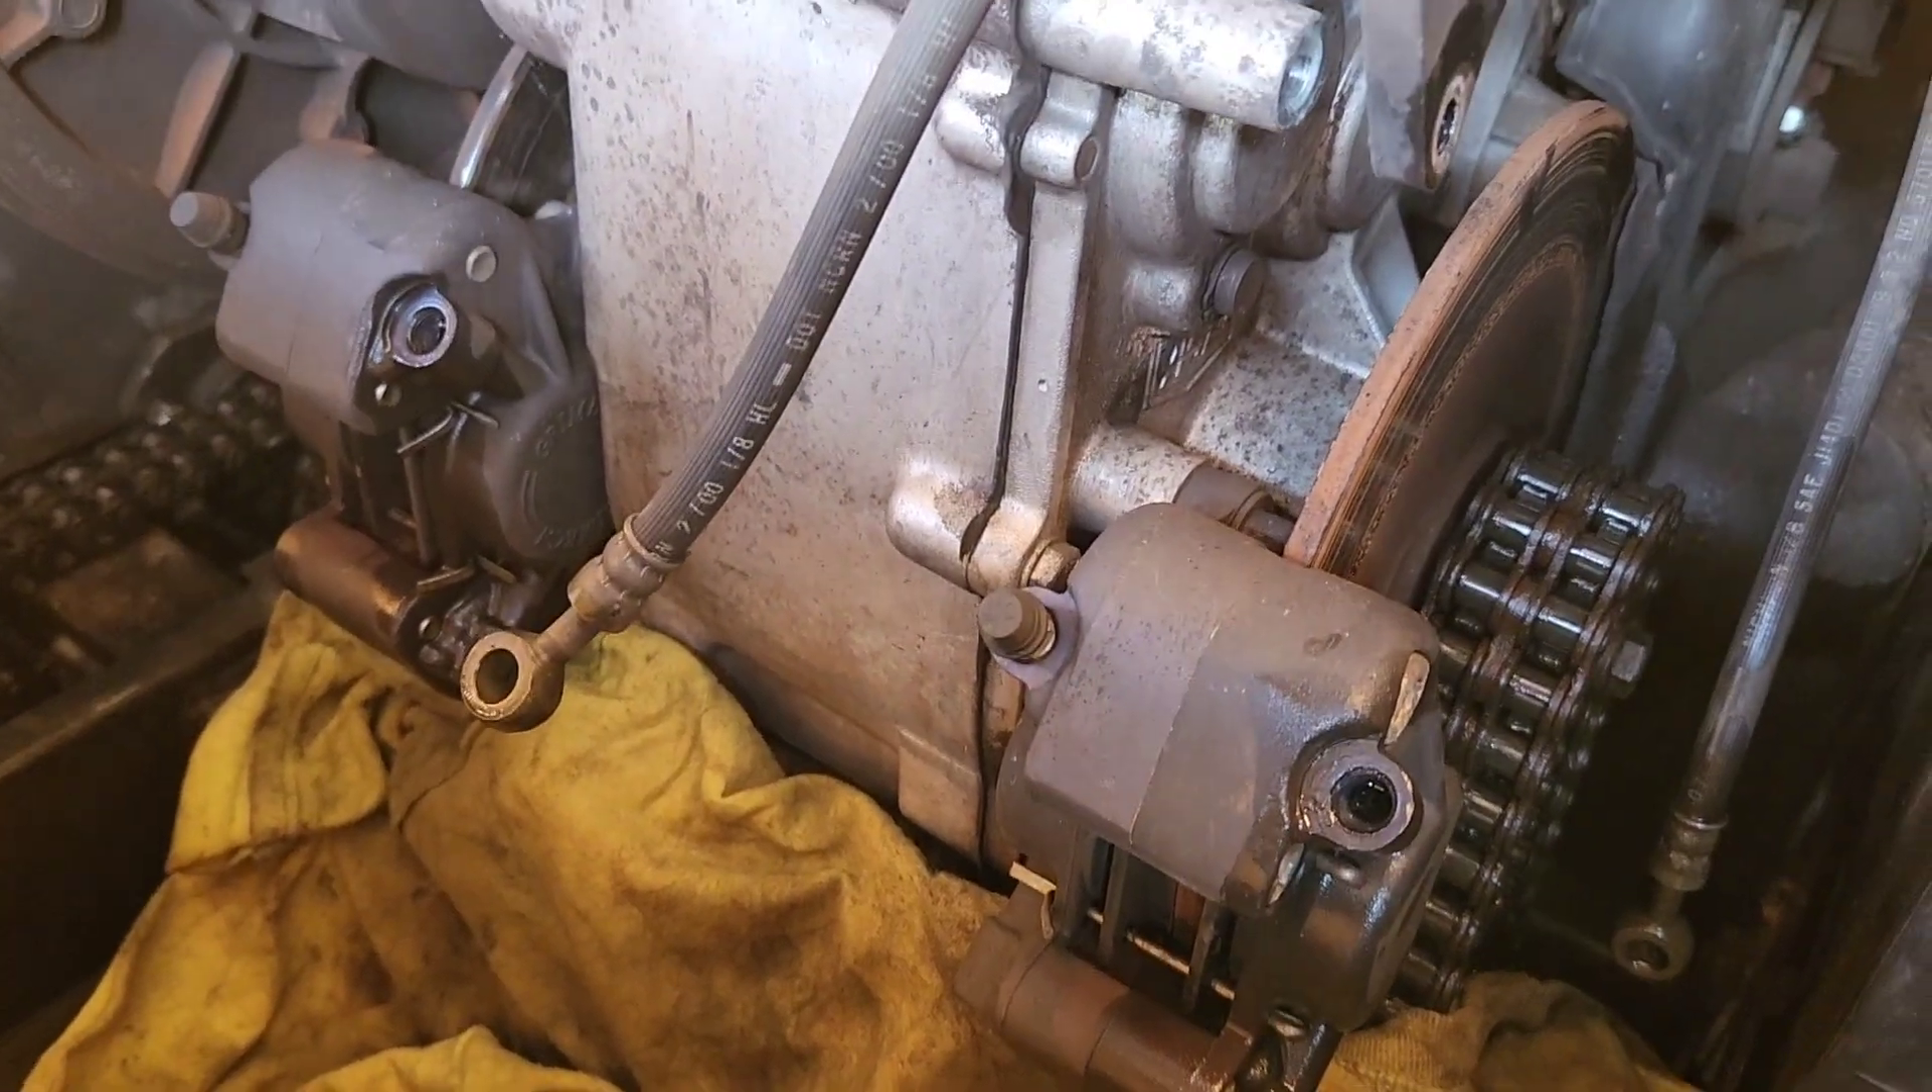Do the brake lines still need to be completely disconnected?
No.